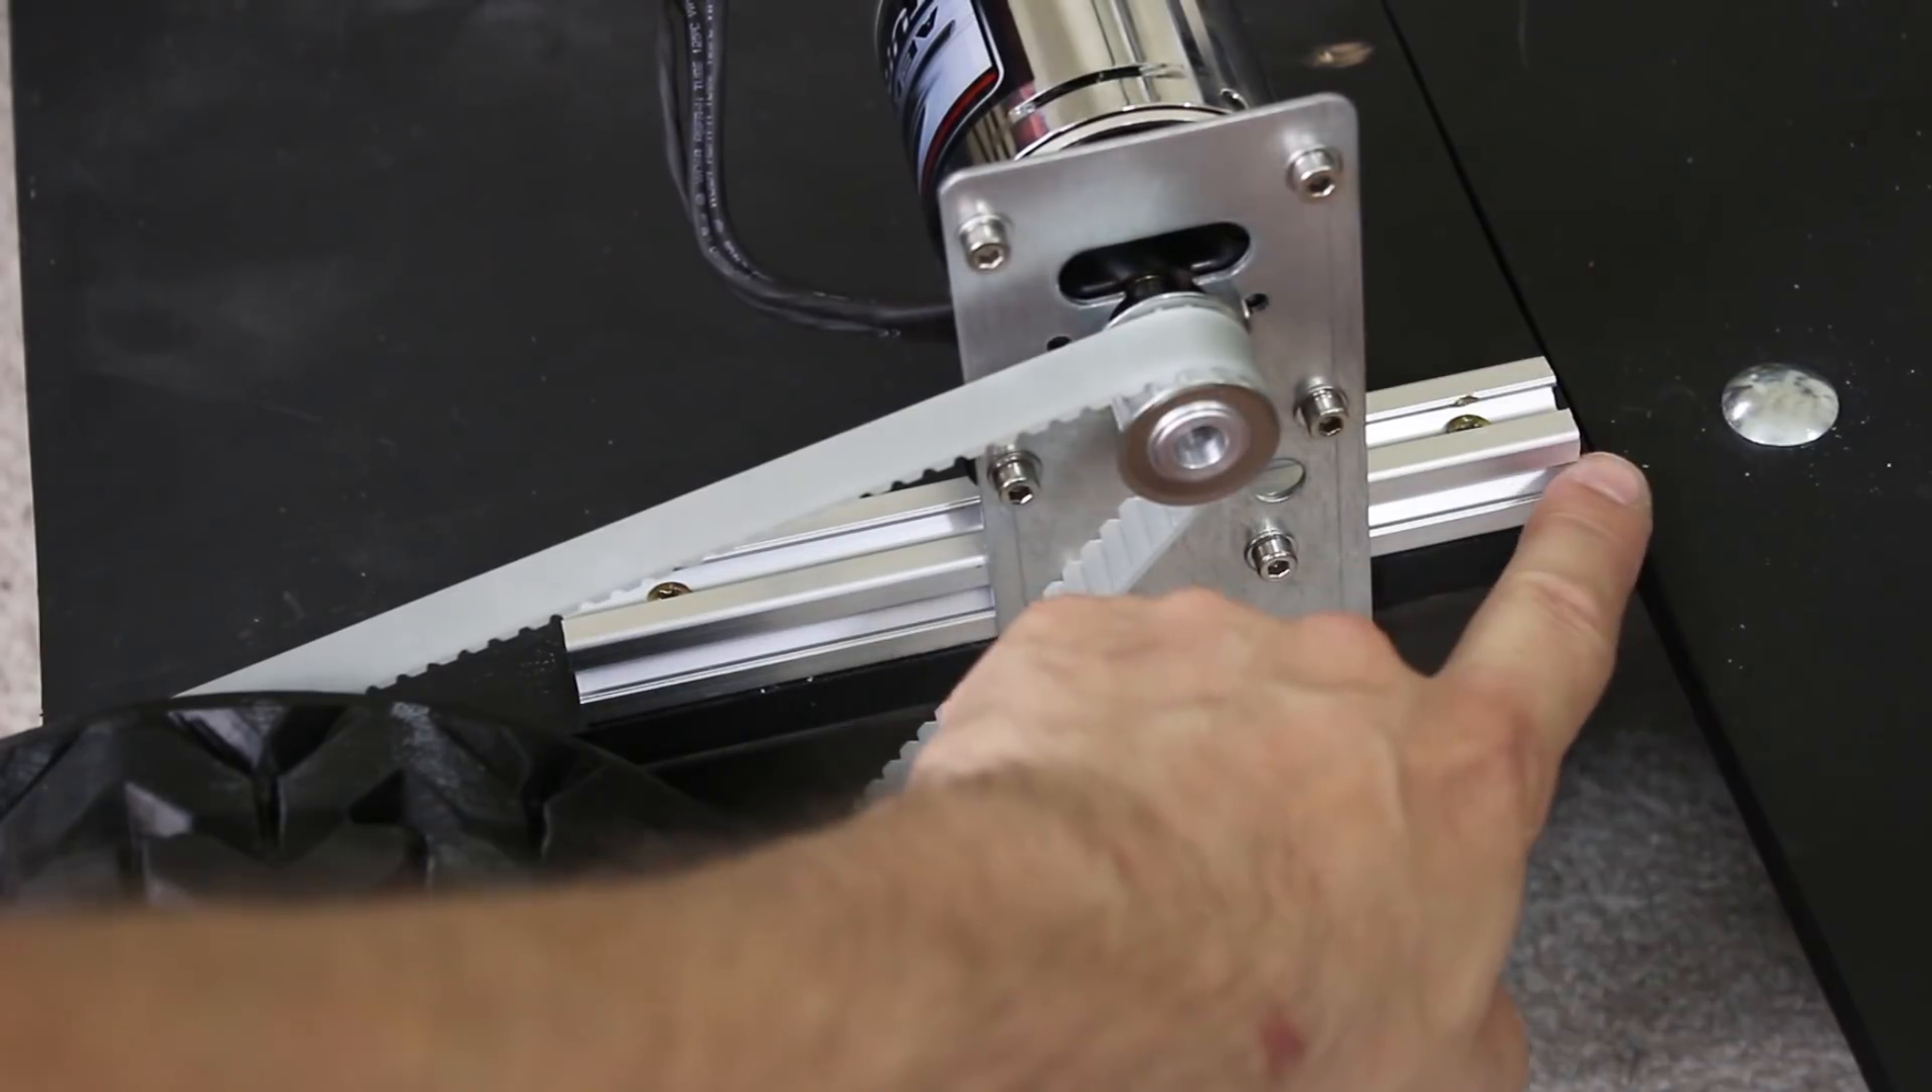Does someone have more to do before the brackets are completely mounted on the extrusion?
No.